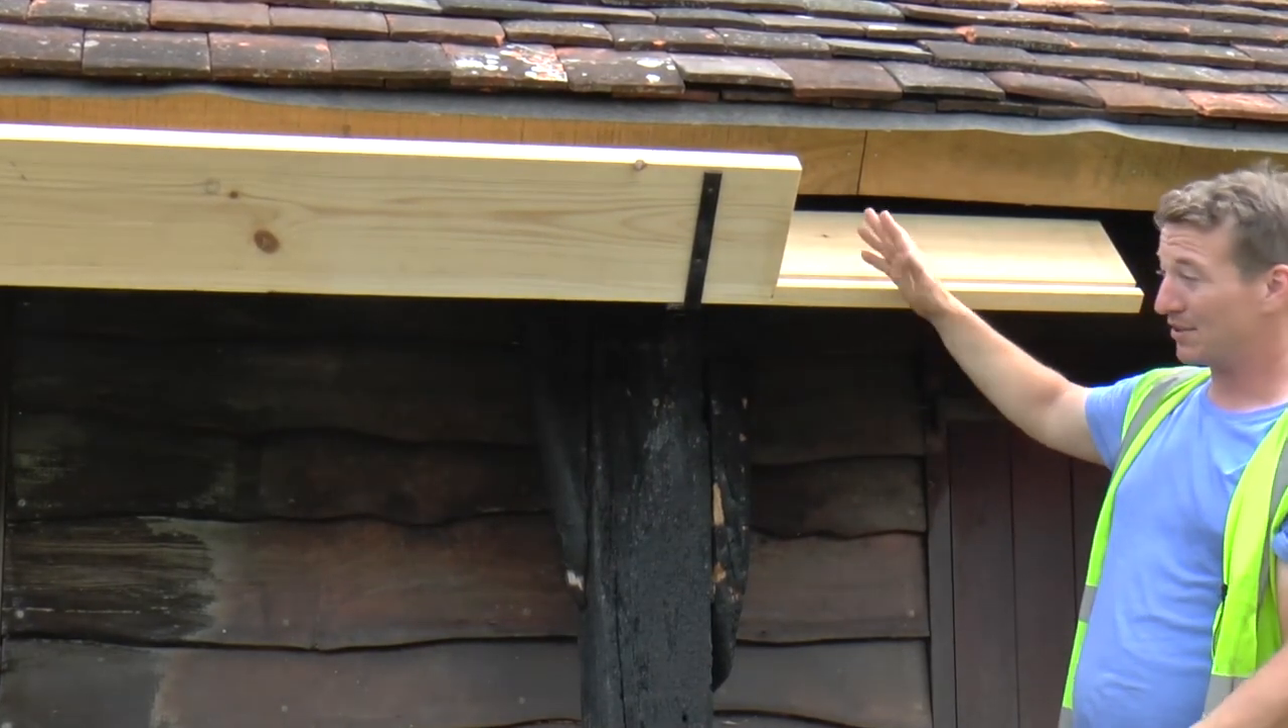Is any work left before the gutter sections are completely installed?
Yes.